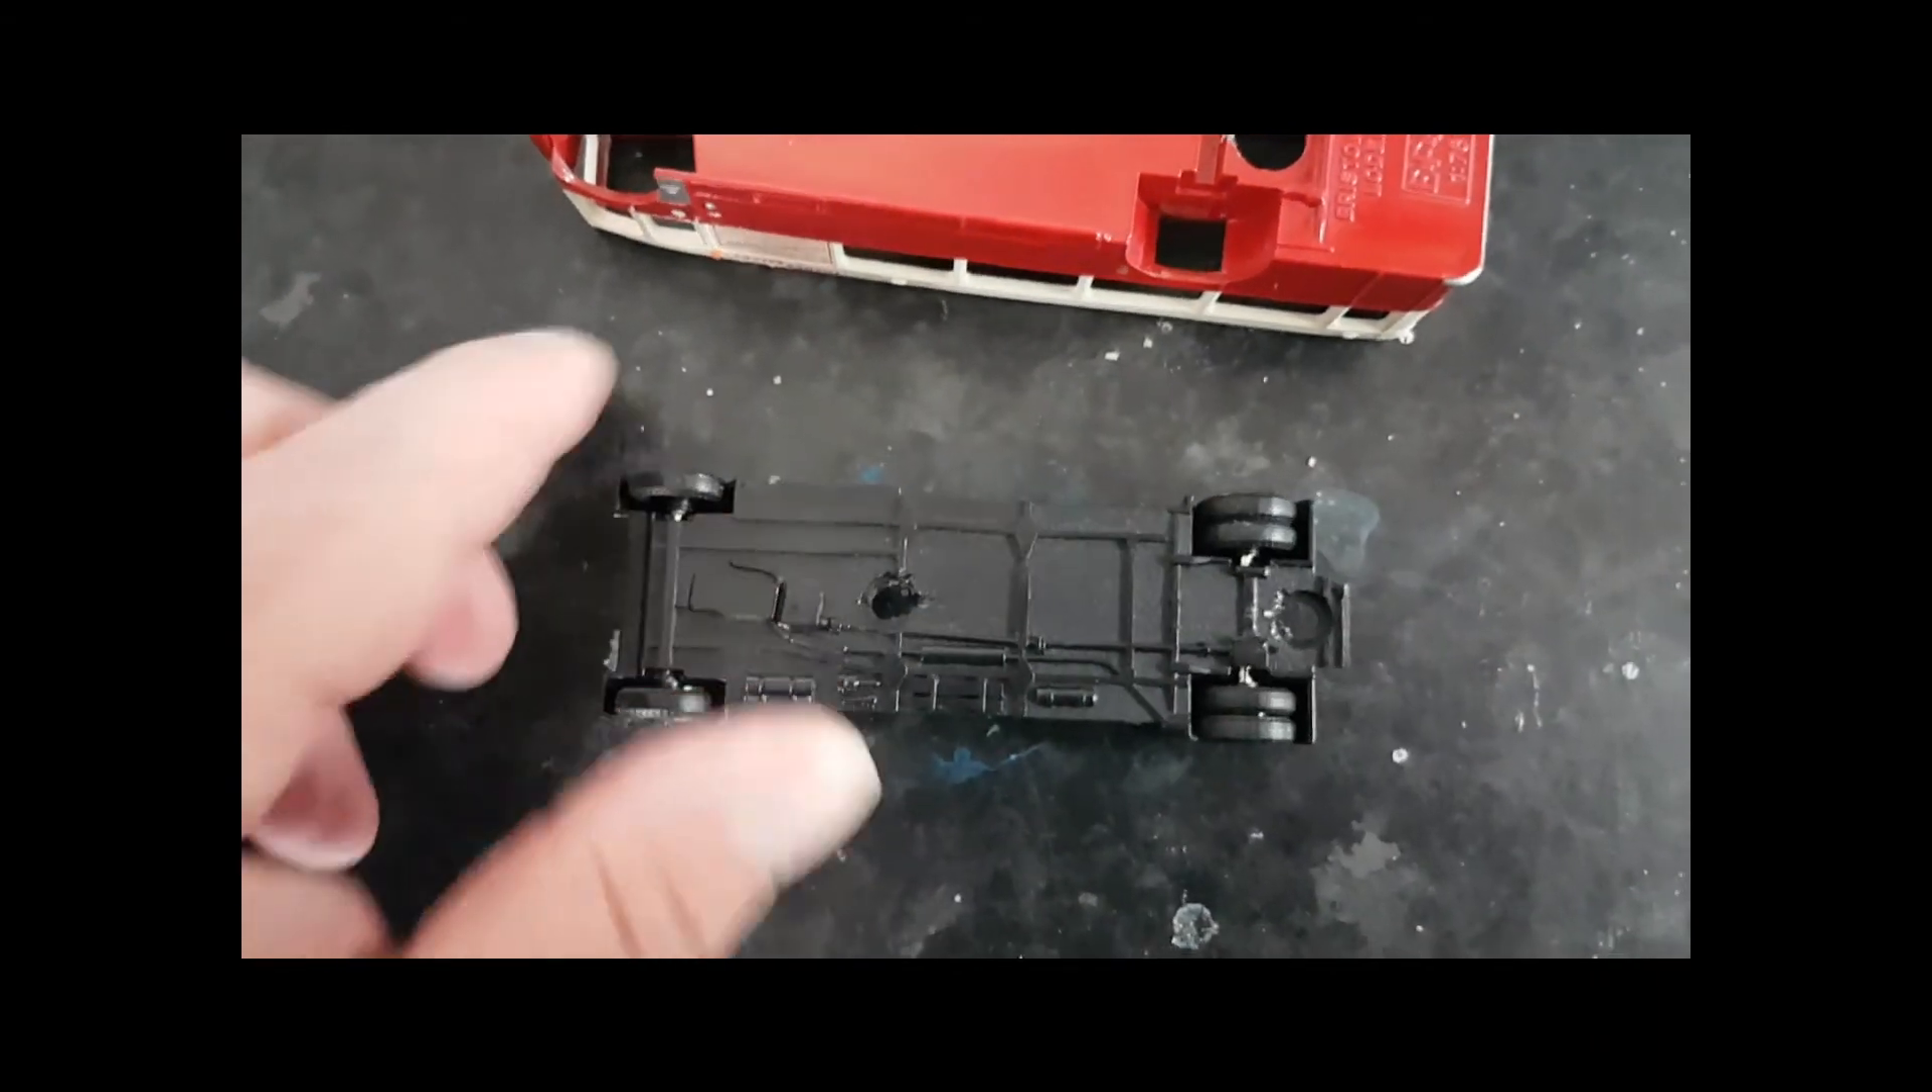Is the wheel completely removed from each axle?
No.